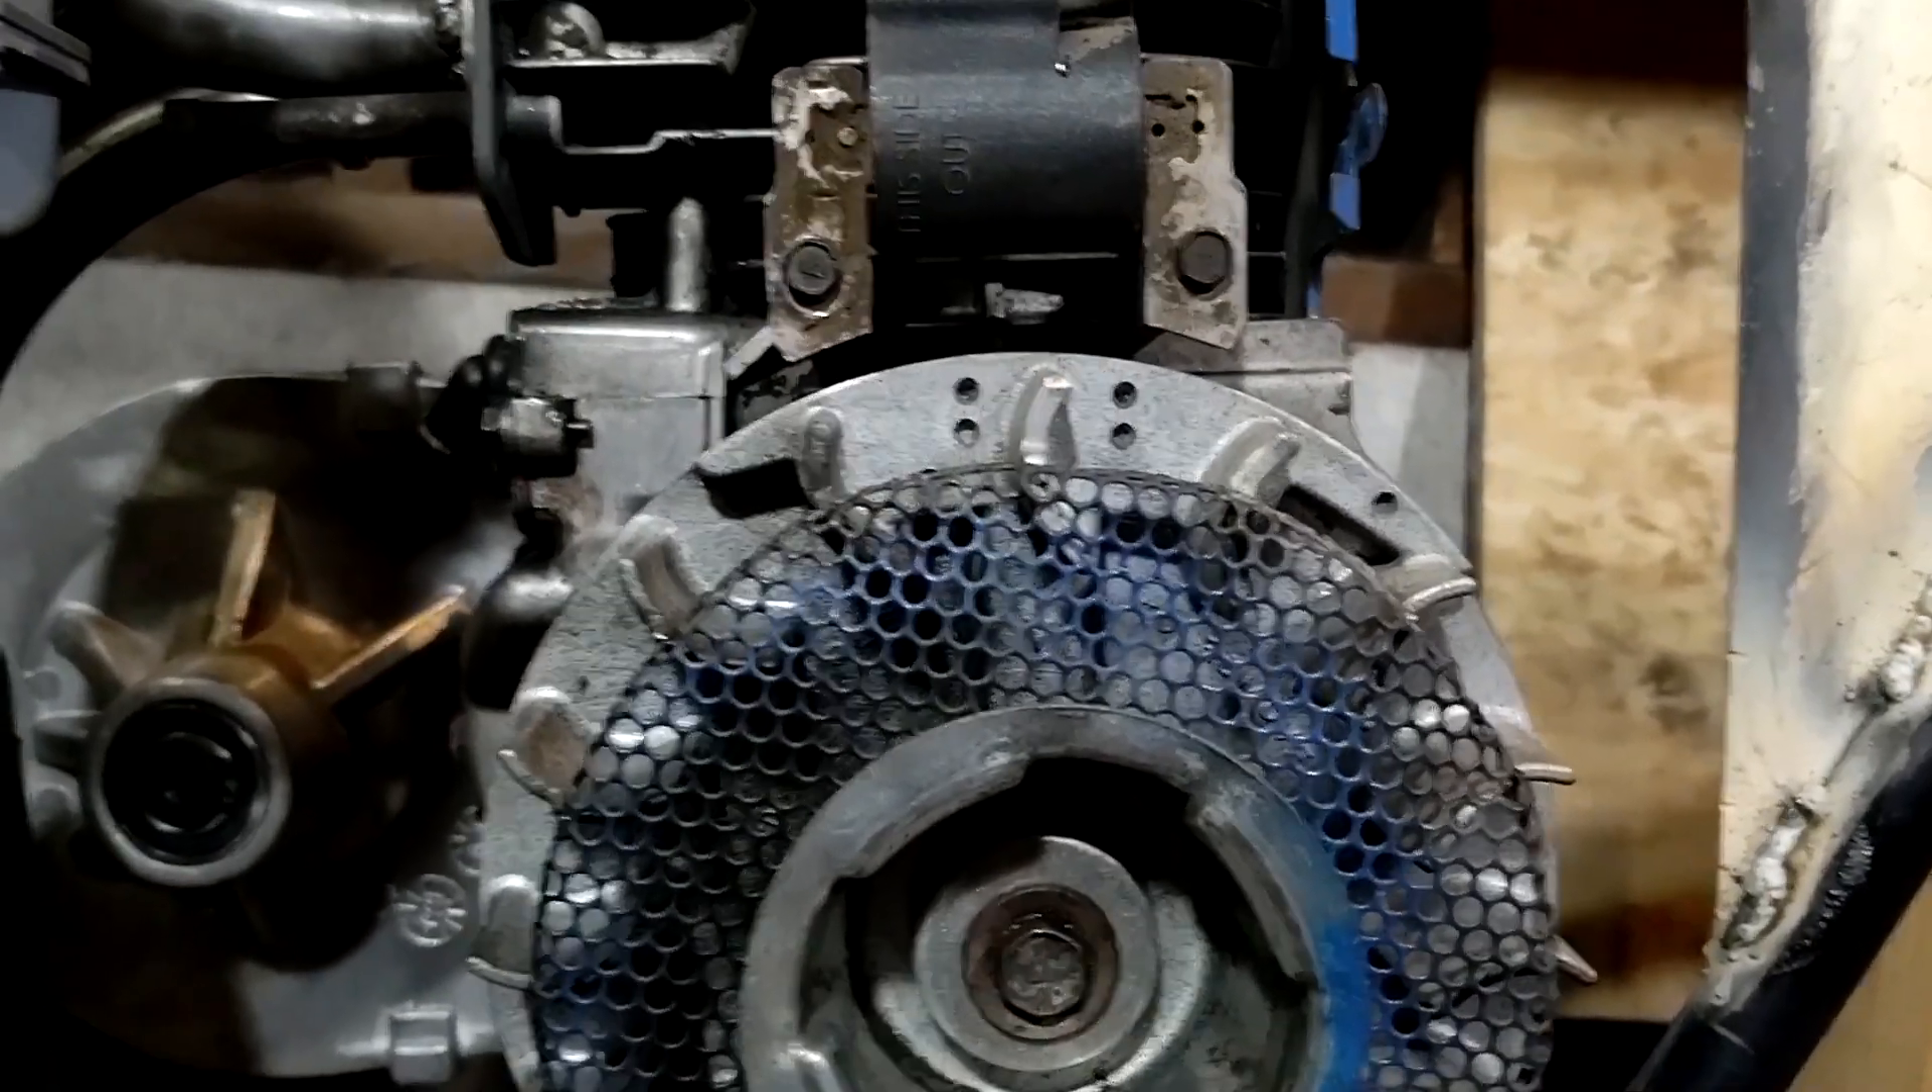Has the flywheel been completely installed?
Yes.